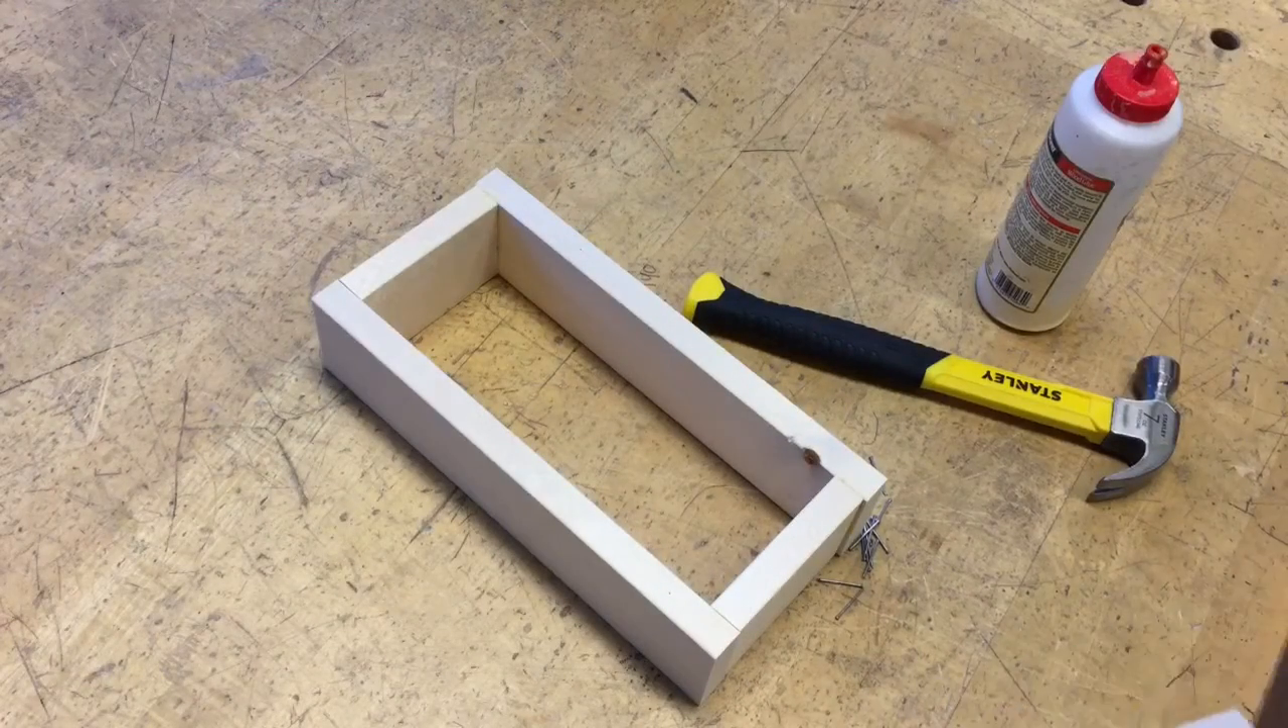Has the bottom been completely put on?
No.